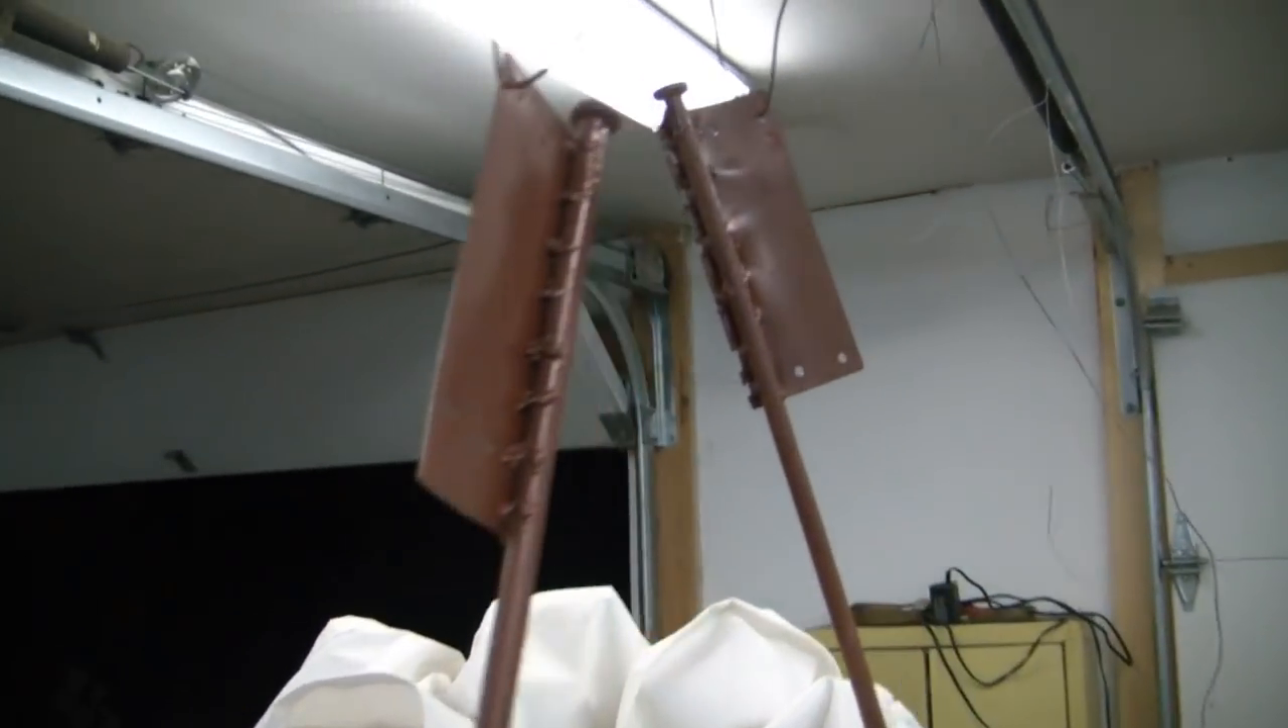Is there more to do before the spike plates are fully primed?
No.